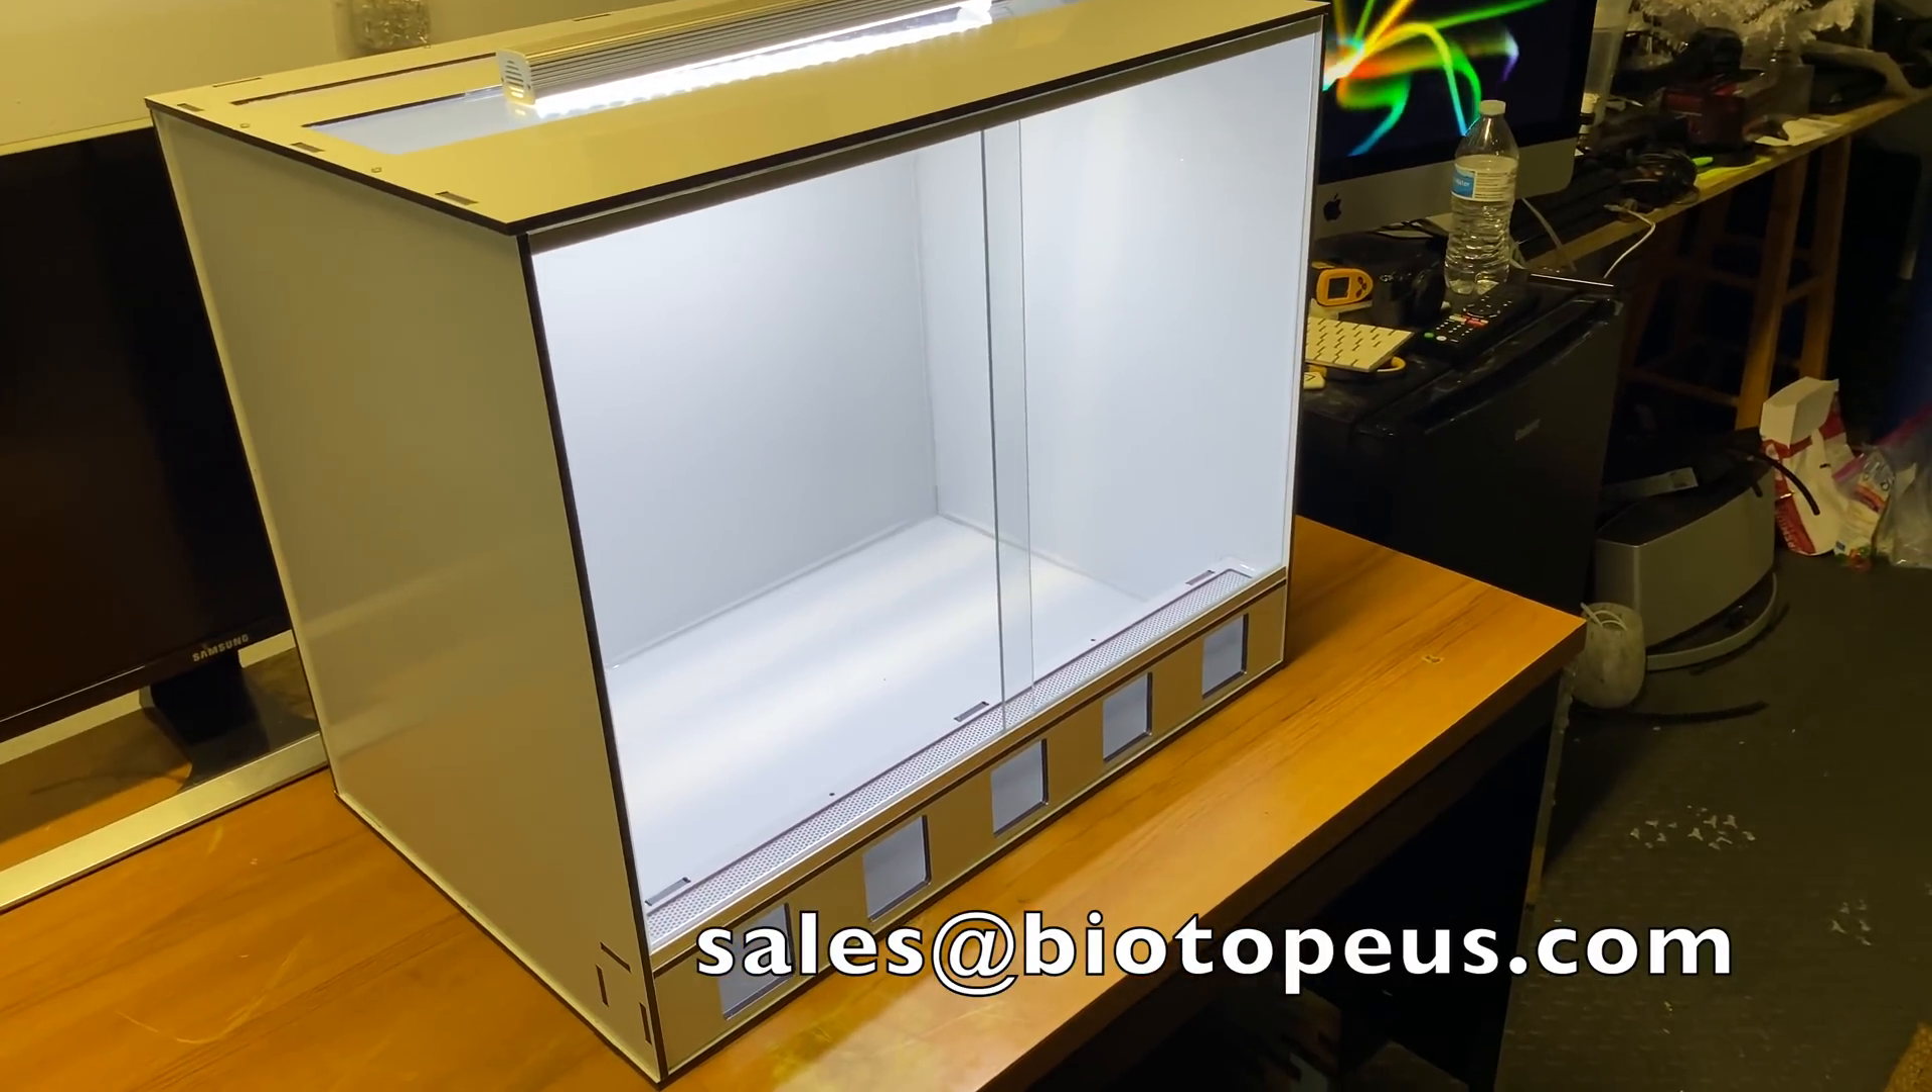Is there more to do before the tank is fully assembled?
No.